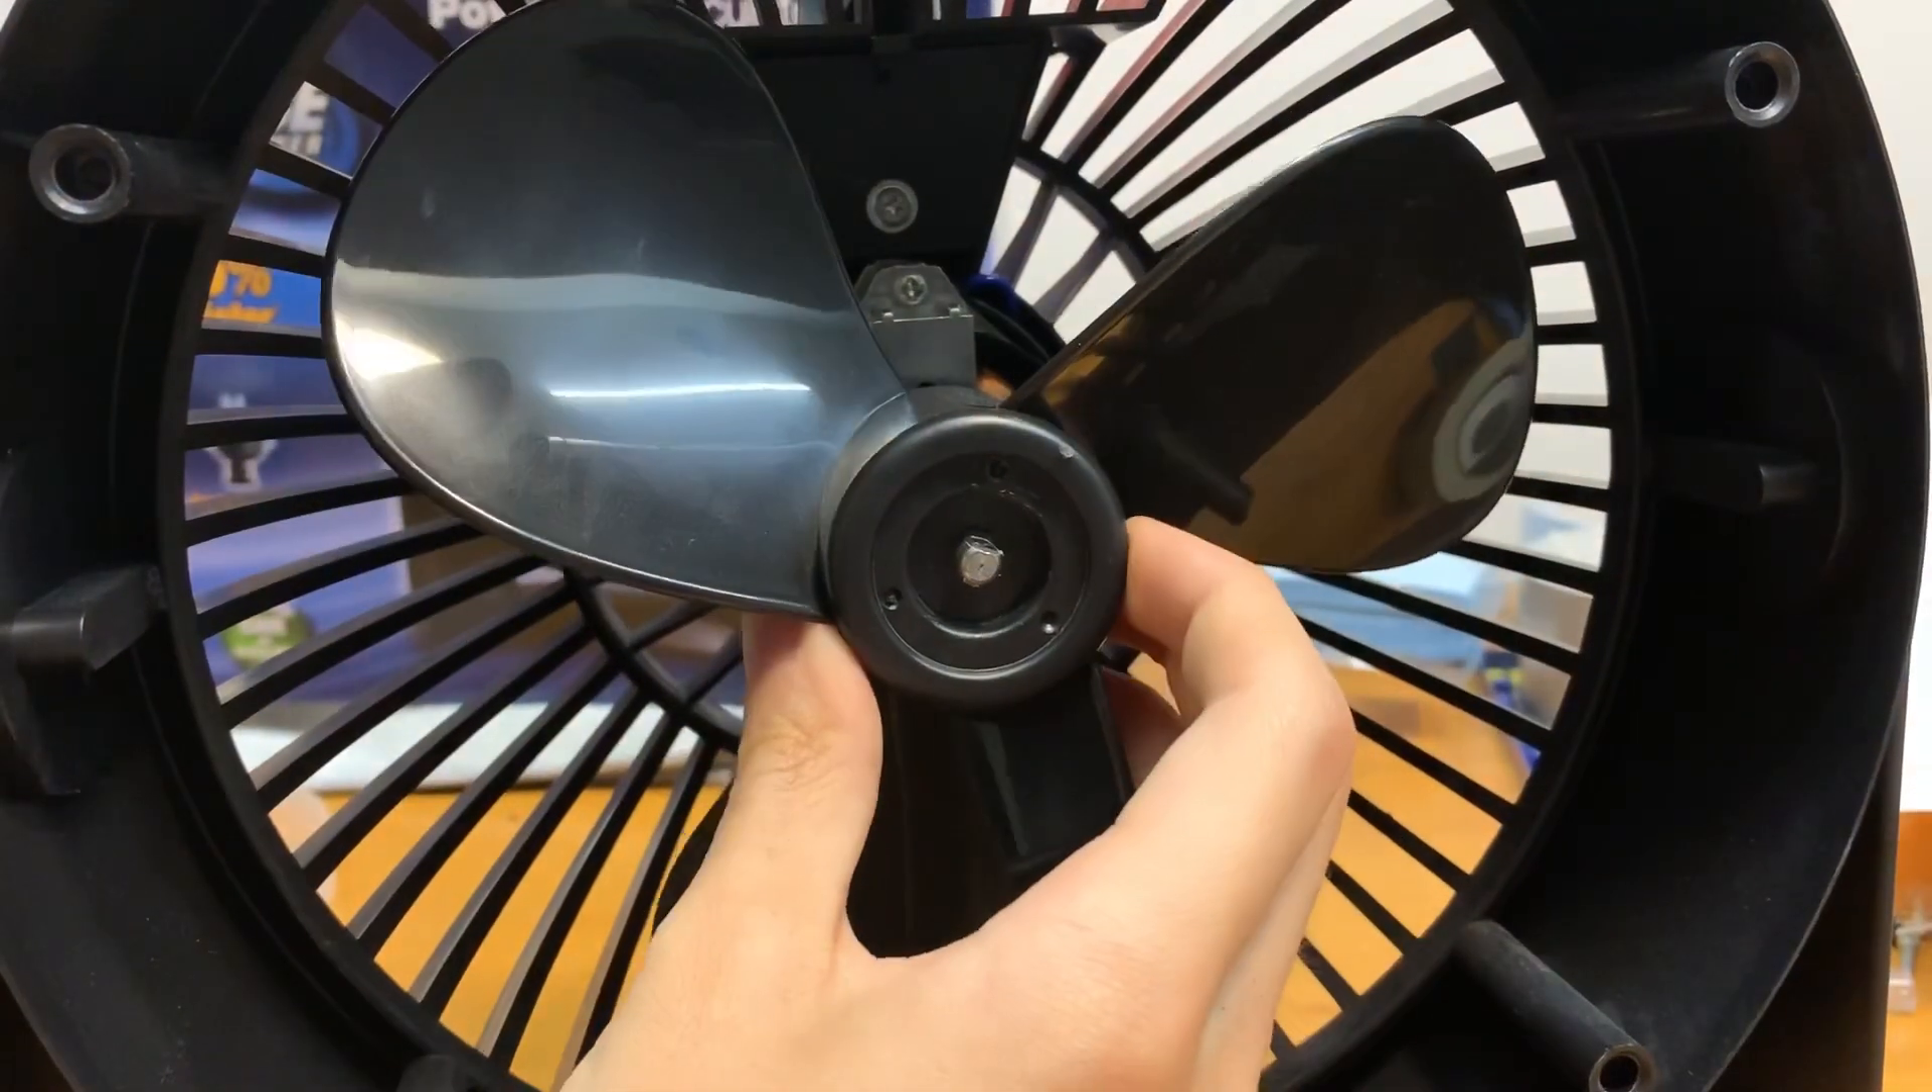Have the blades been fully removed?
No.